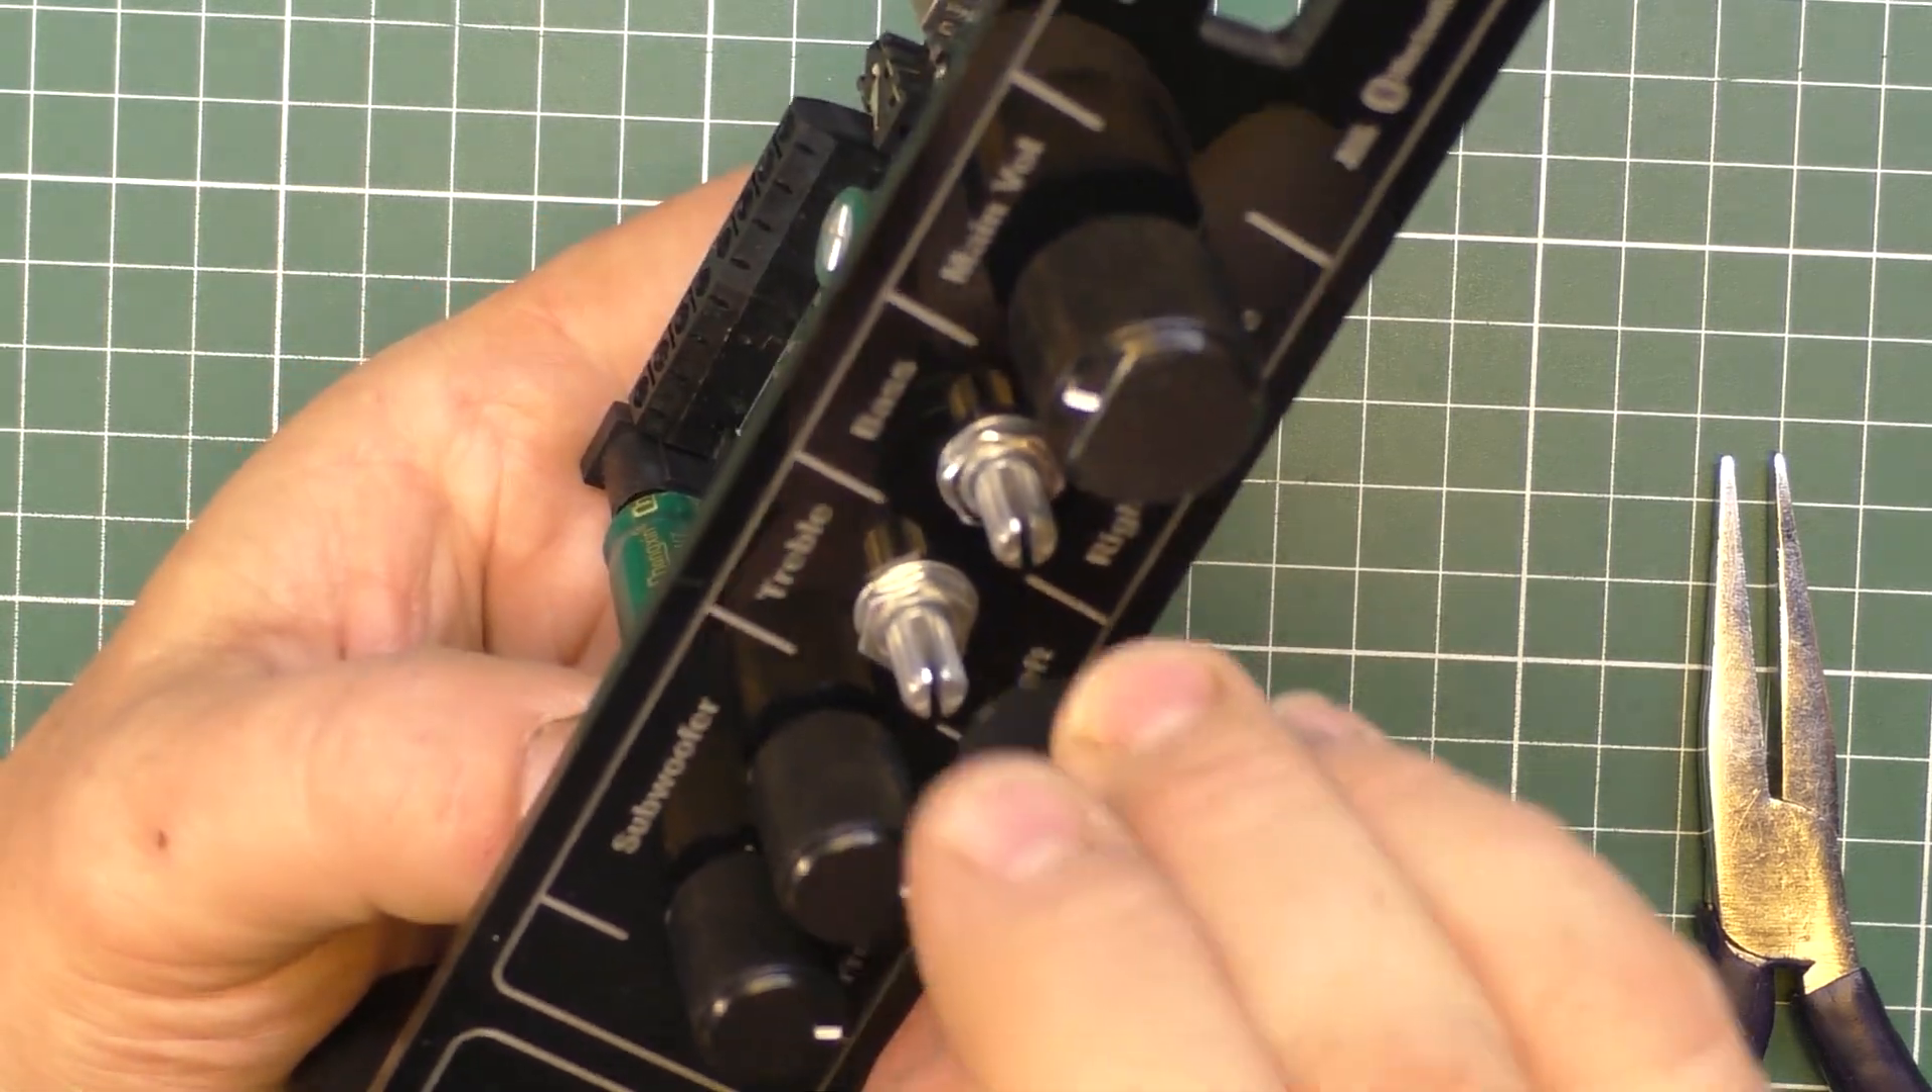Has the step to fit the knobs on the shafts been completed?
No.